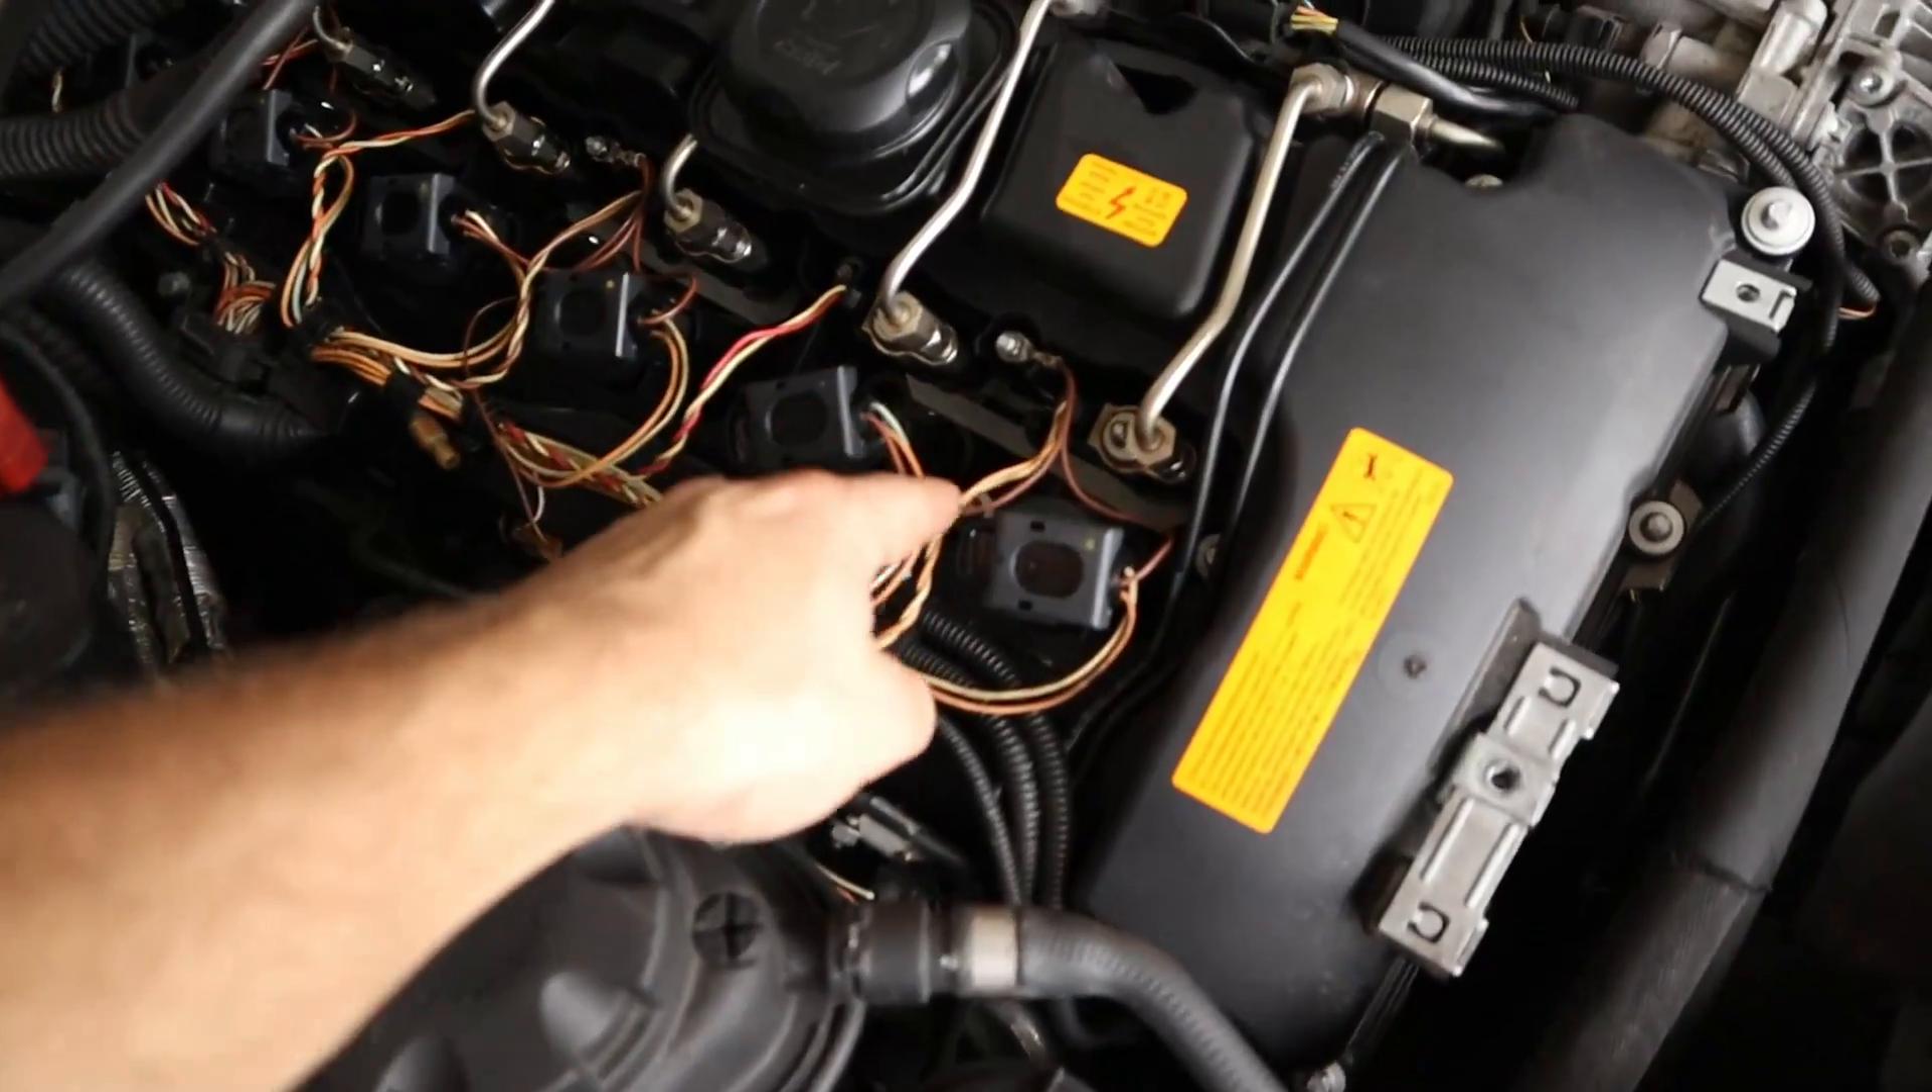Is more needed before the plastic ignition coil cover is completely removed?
No.